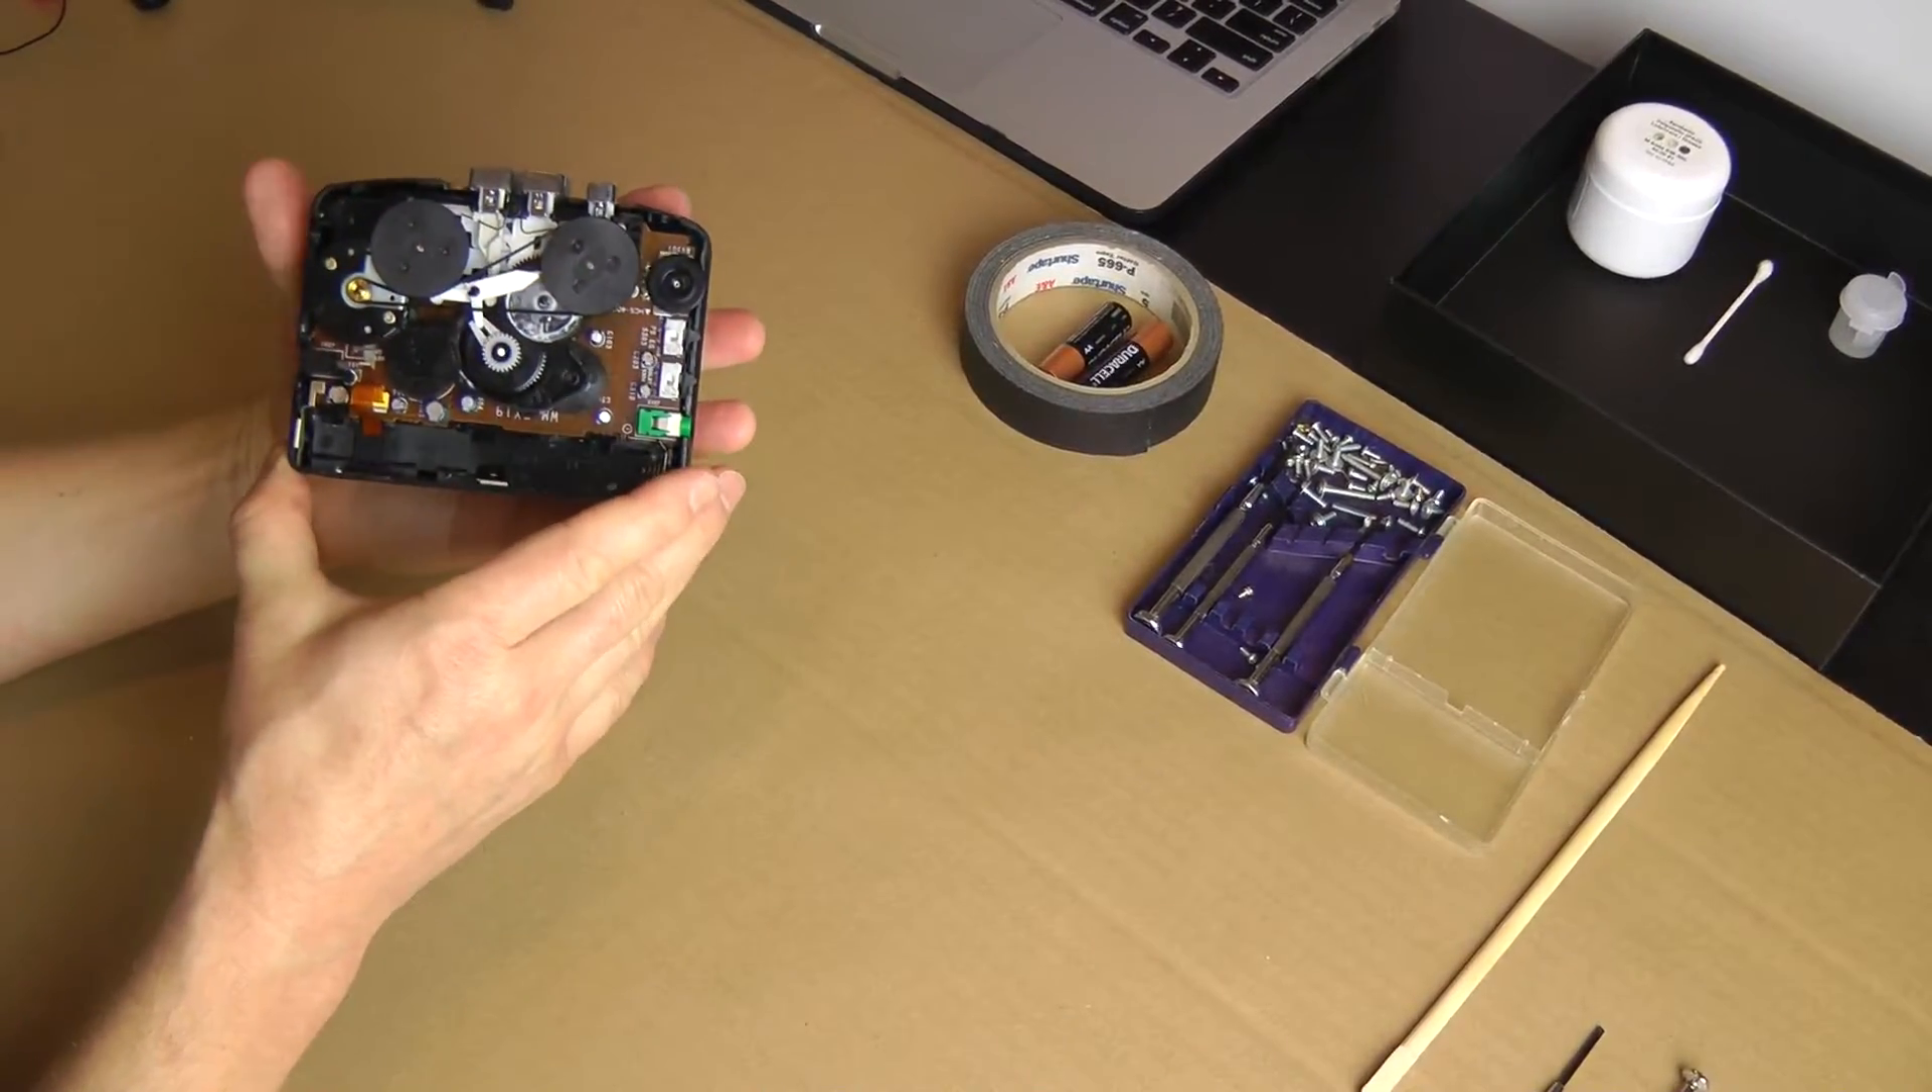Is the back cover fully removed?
Yes.